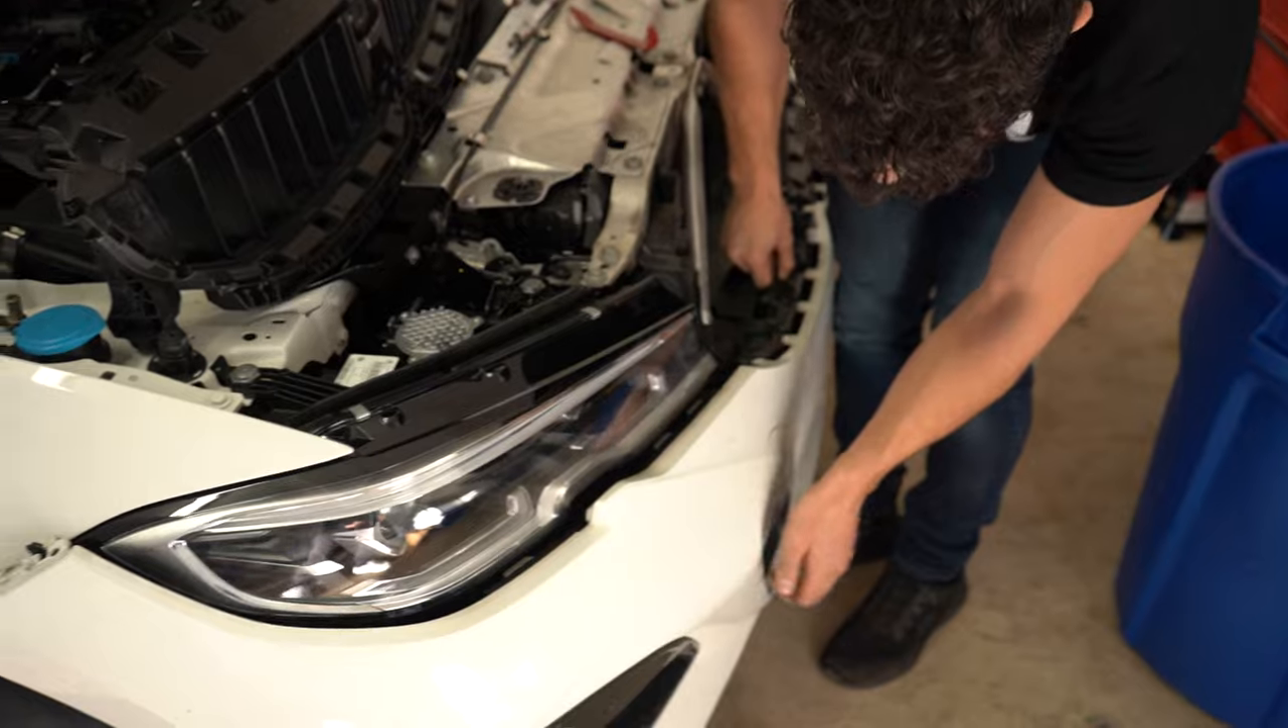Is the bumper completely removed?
No.